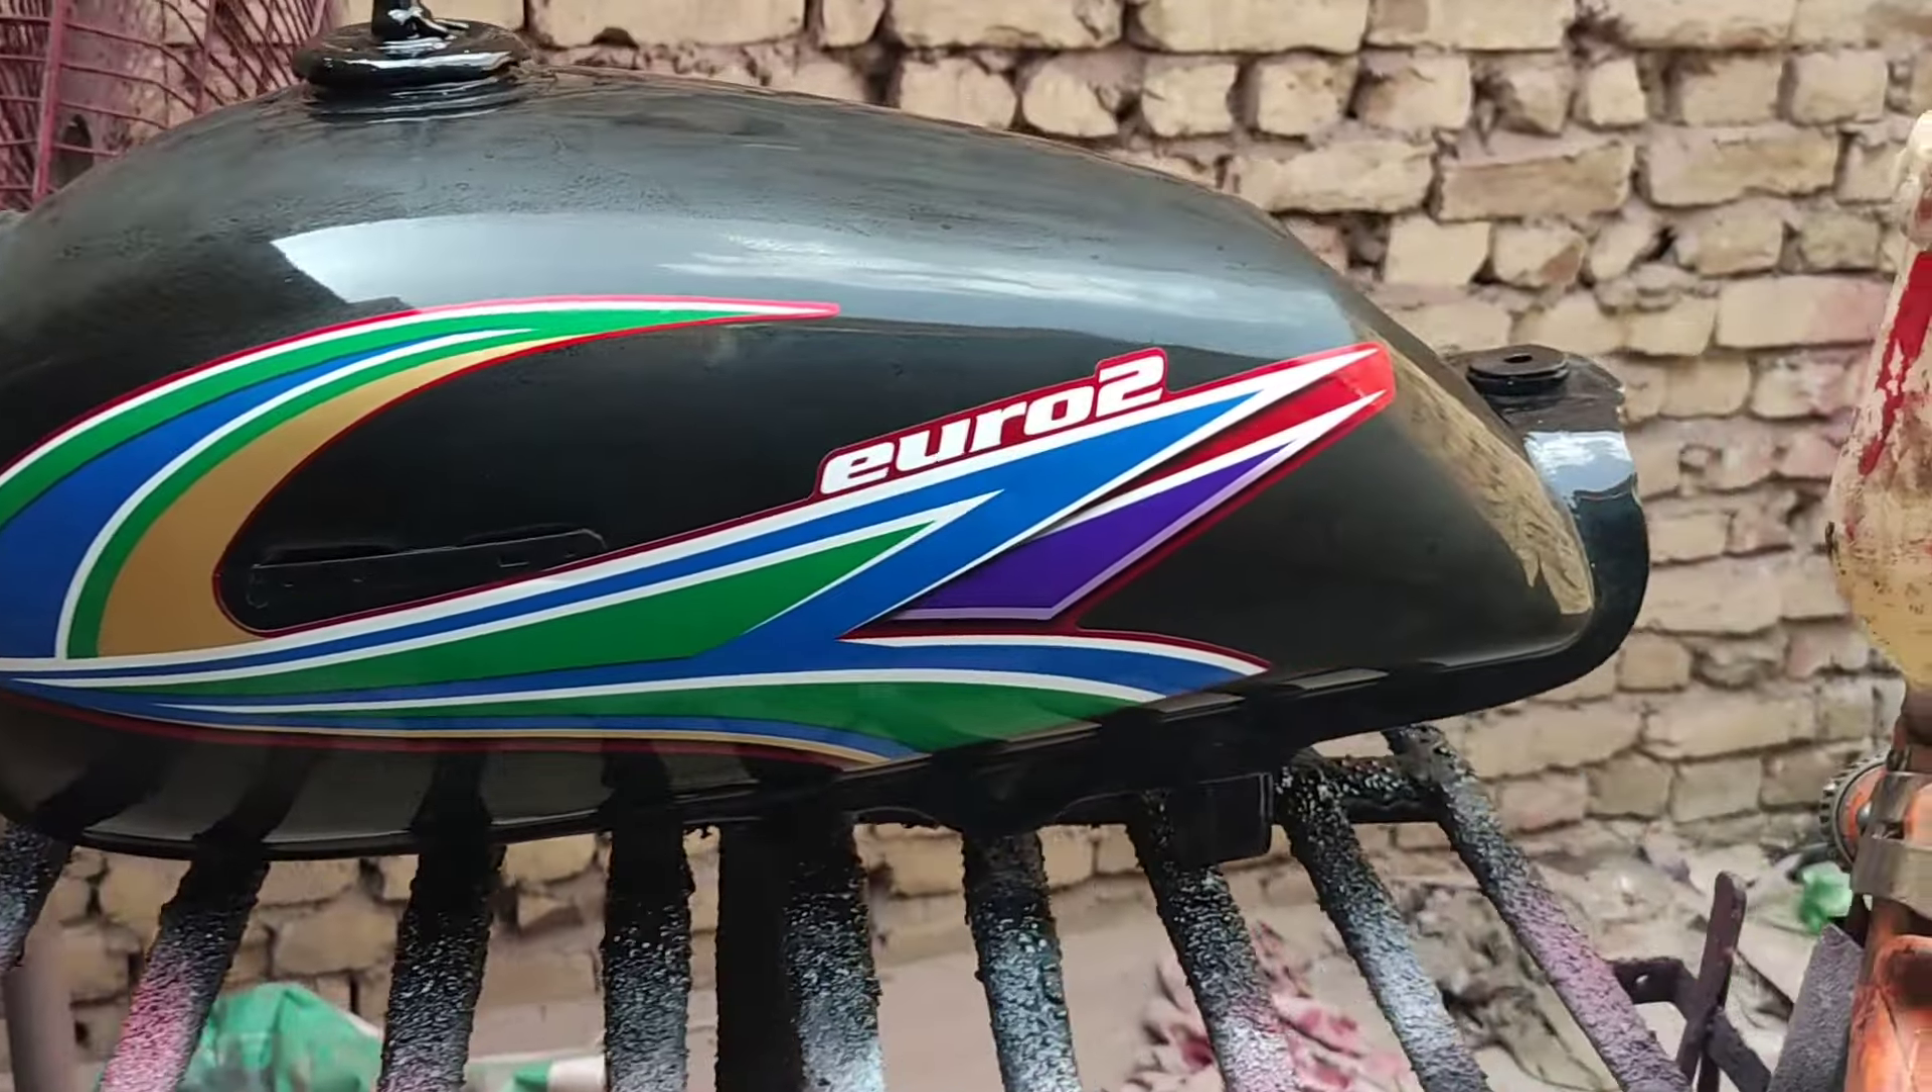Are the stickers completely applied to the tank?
Yes.